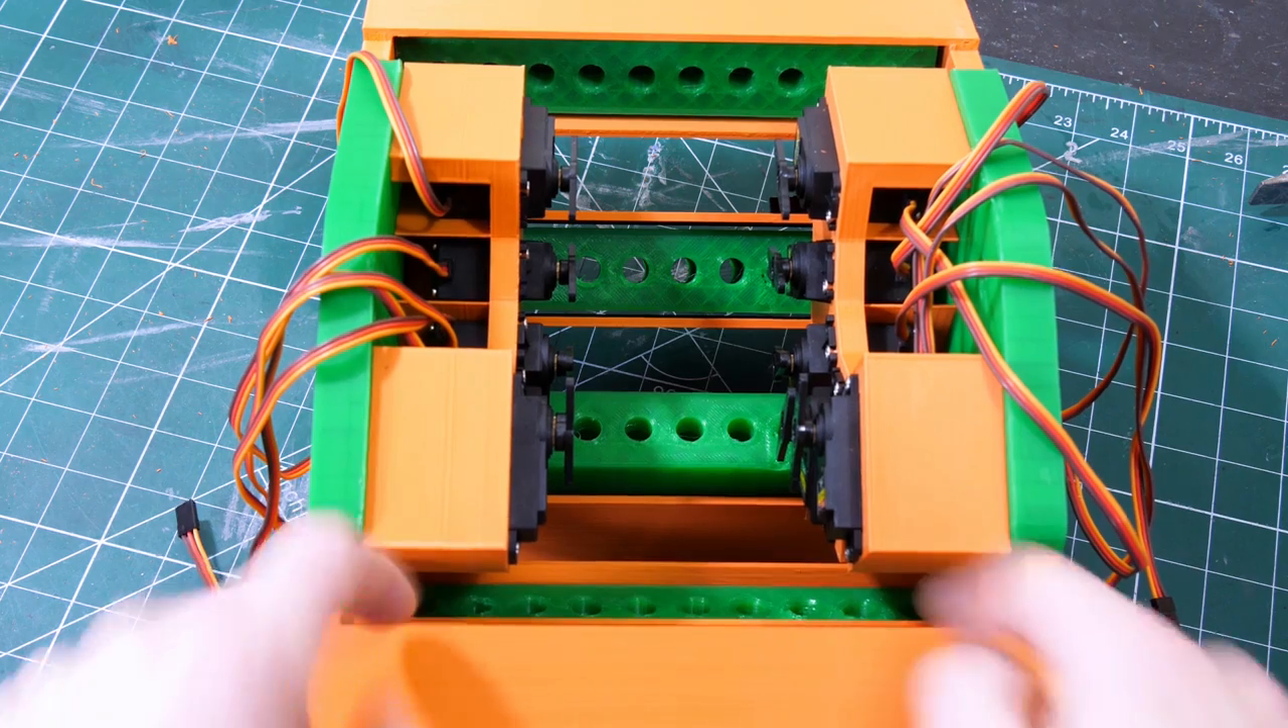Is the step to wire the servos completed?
No.